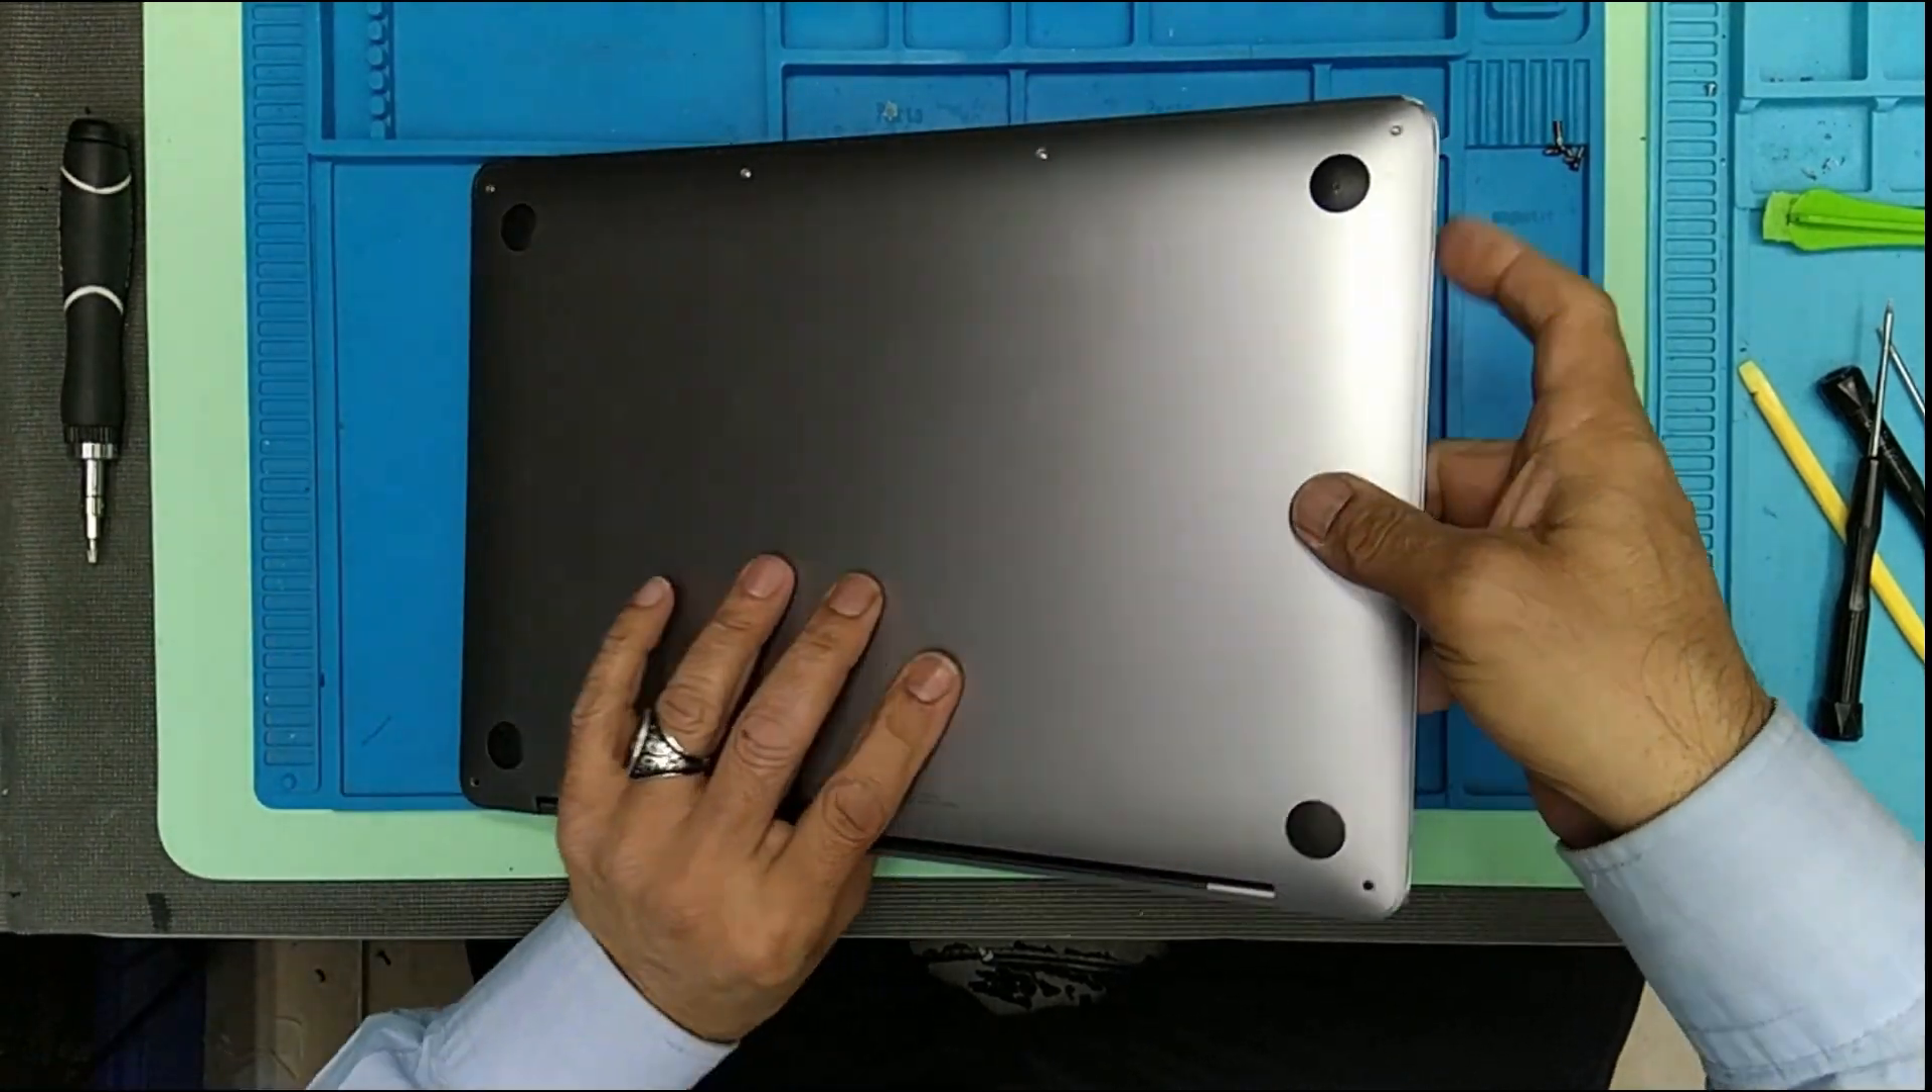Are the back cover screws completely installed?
No.